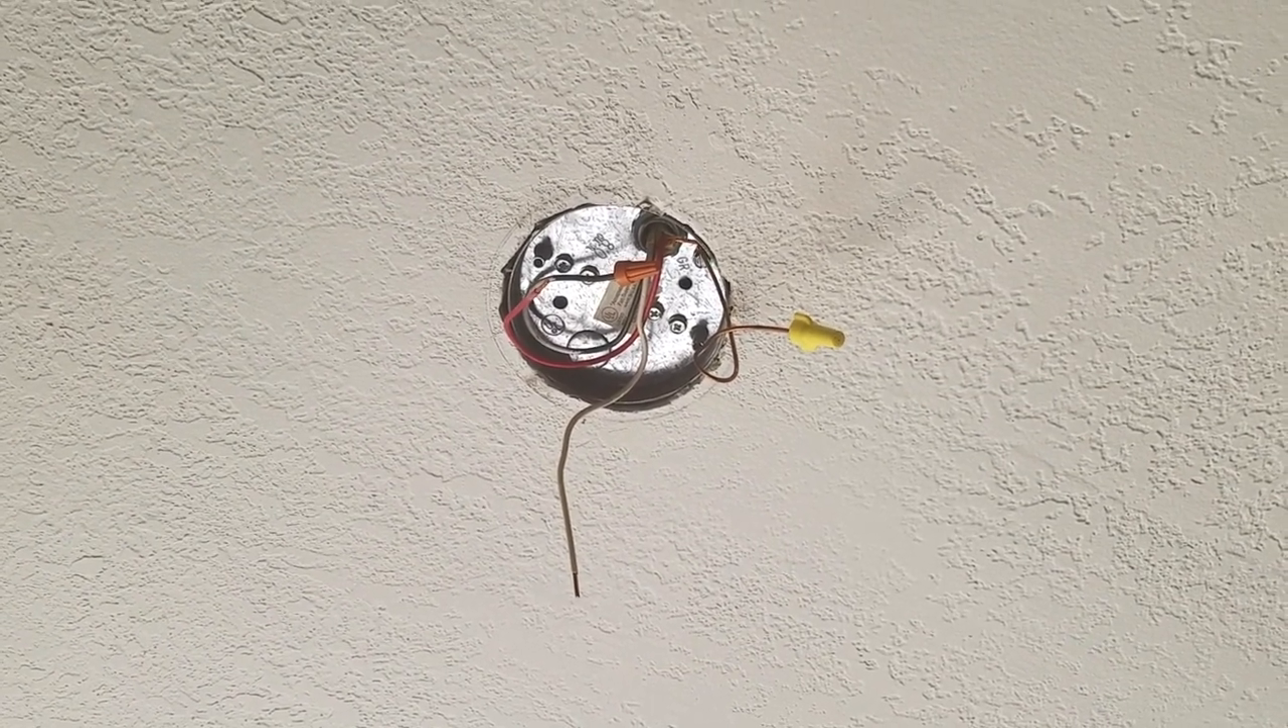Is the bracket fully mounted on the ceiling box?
No.